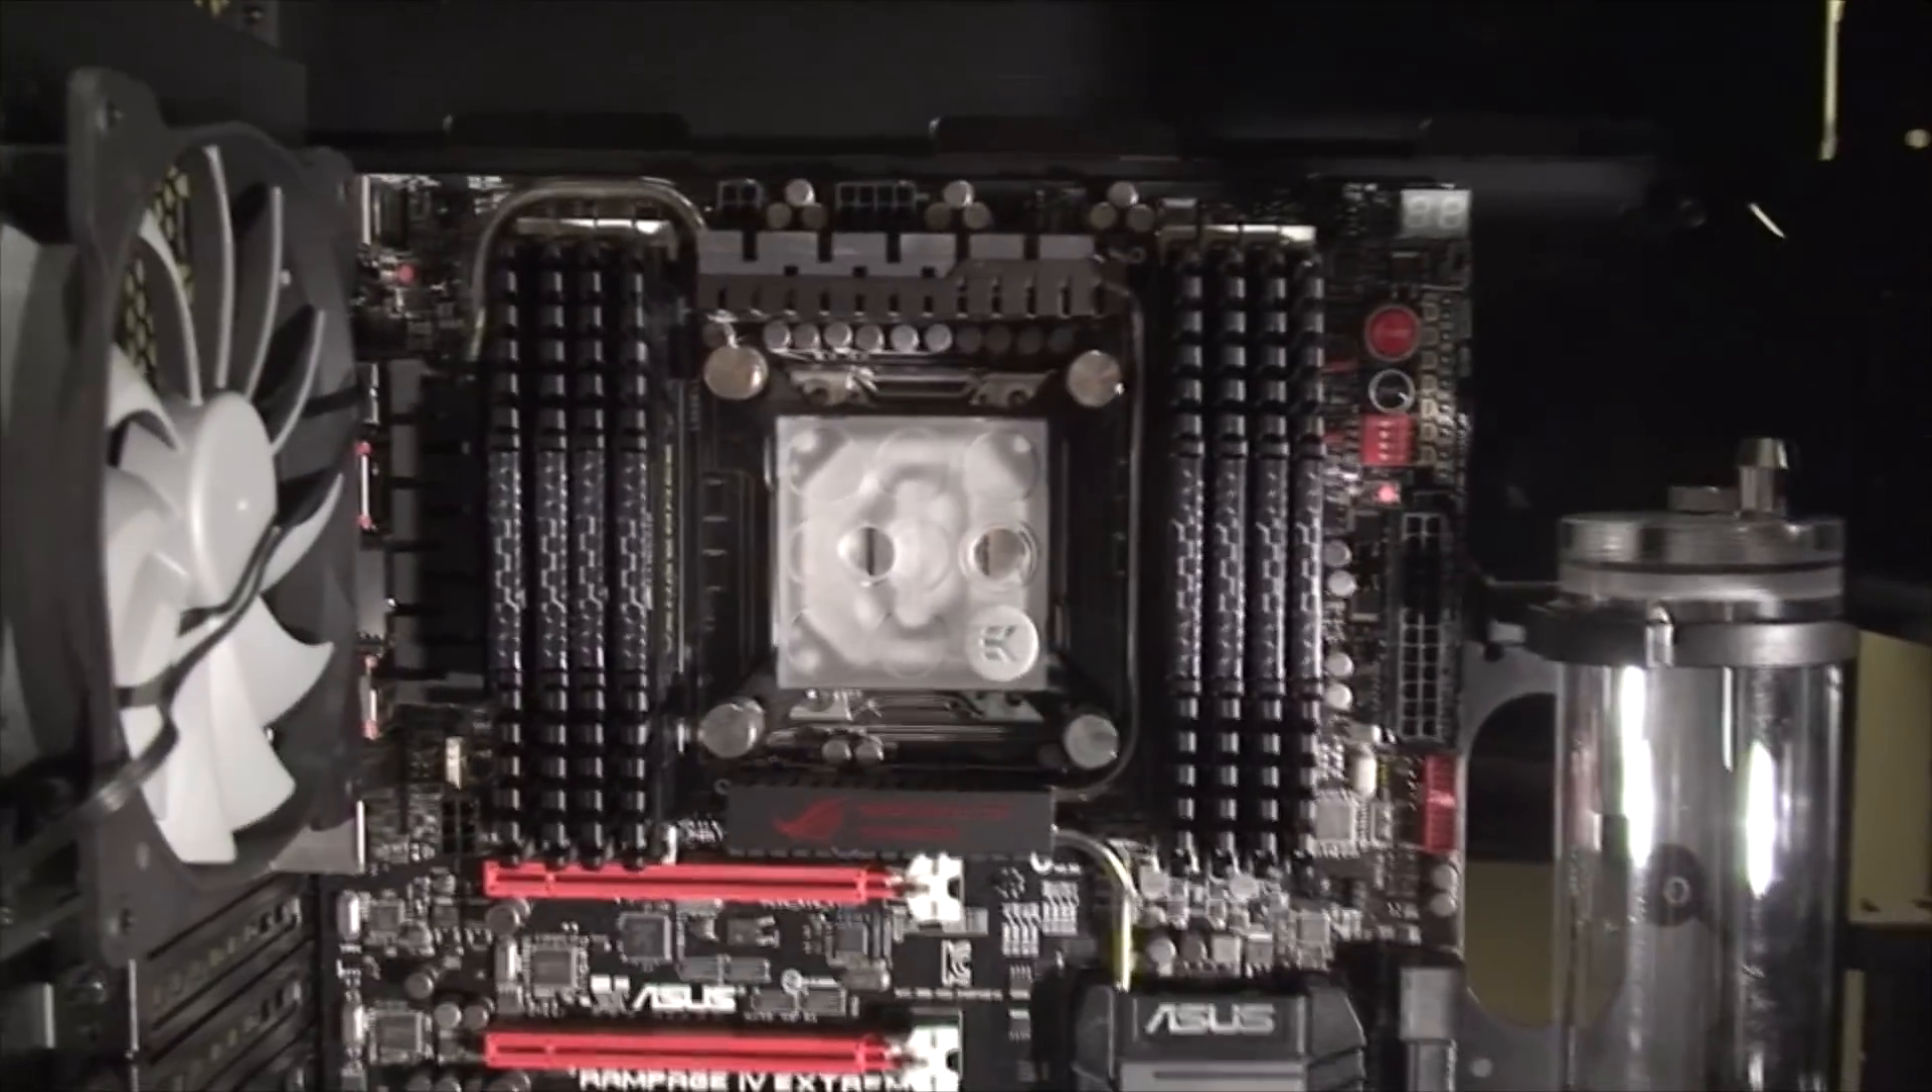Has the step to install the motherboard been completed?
Yes.